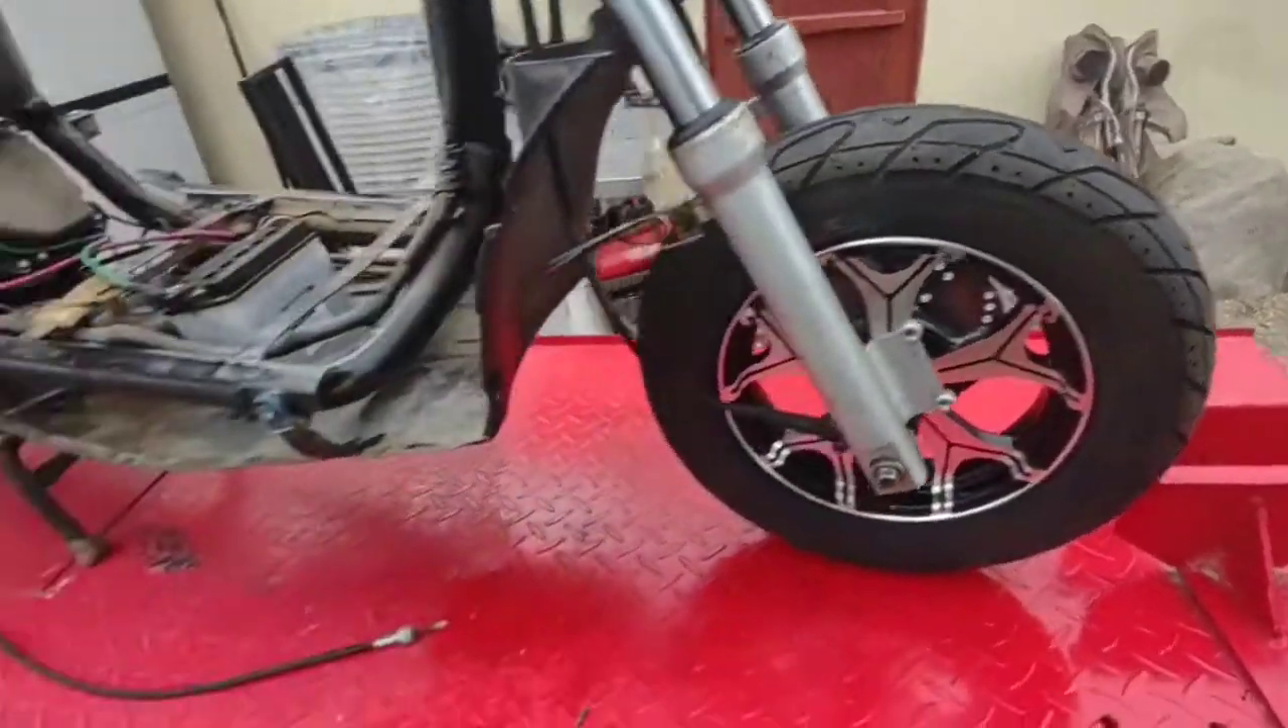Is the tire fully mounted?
Yes.